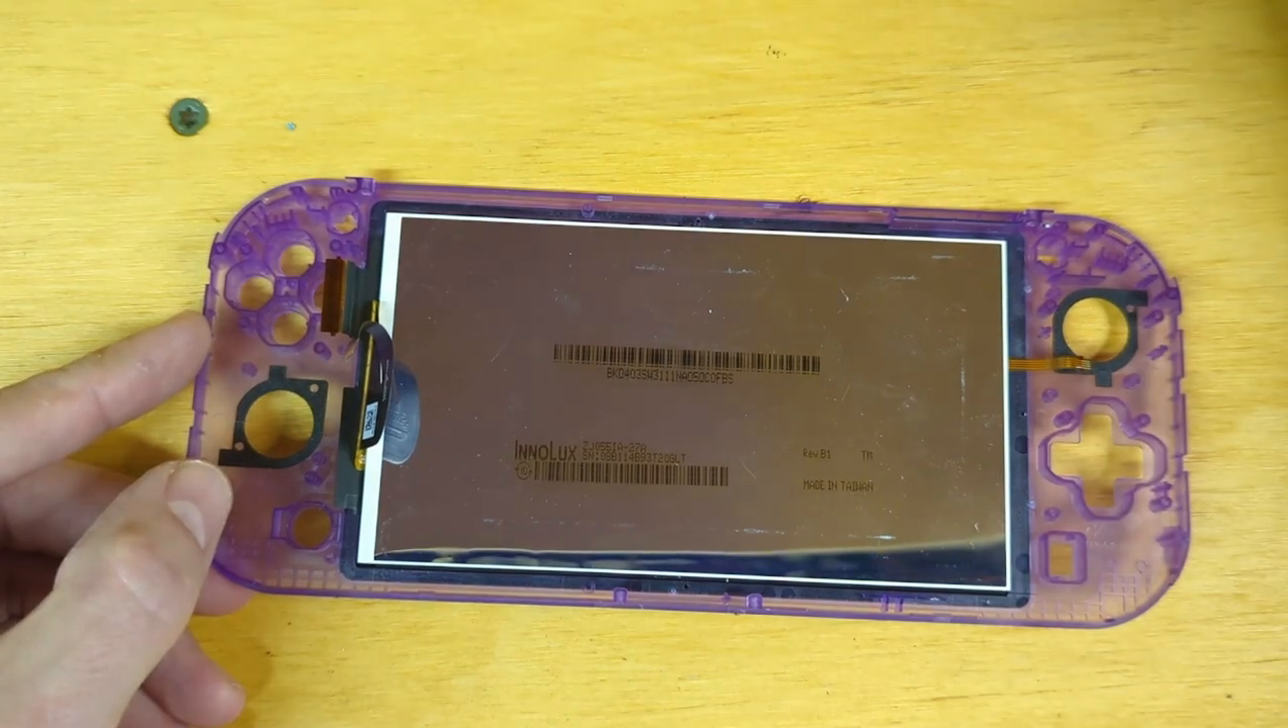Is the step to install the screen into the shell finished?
Yes.